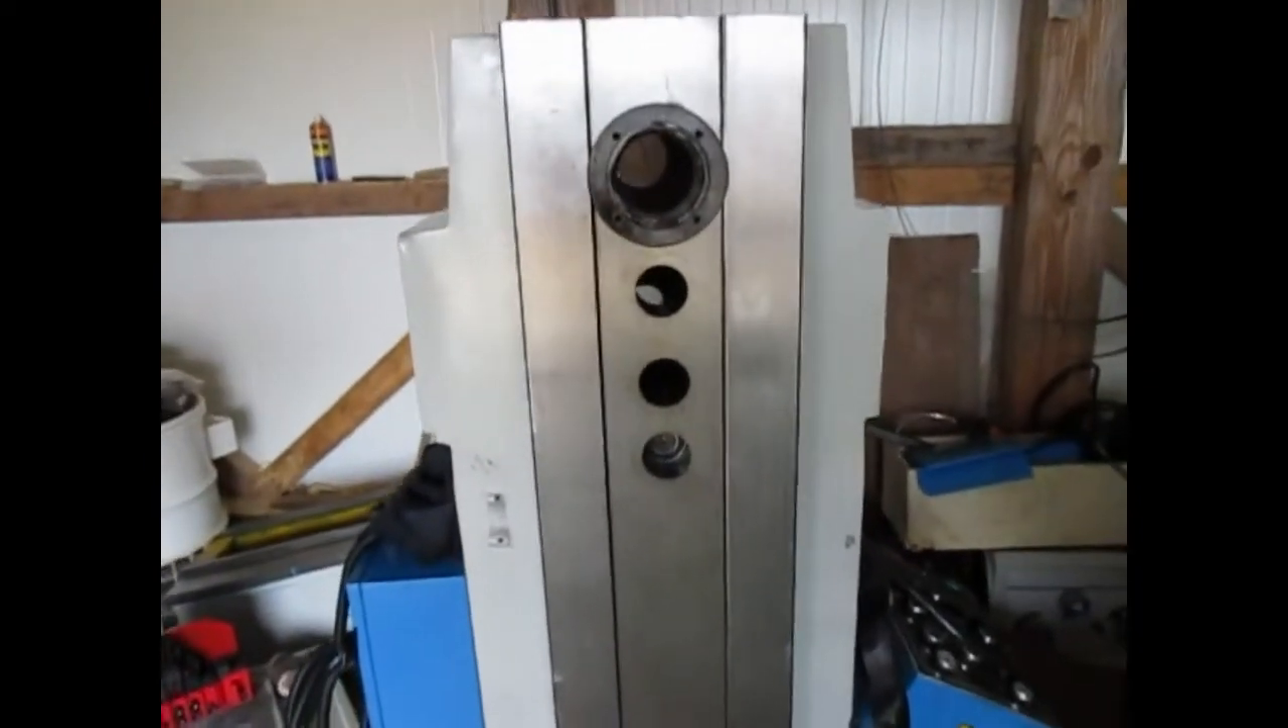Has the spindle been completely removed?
Yes.